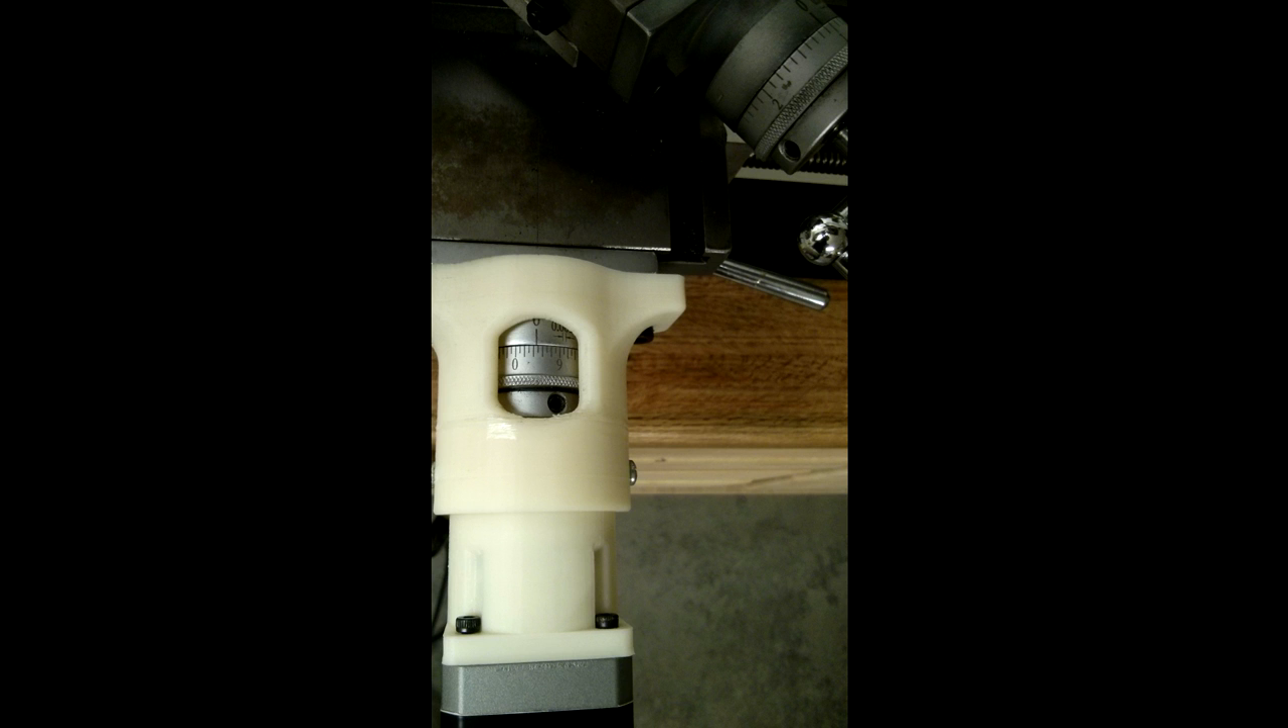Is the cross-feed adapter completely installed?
Yes.